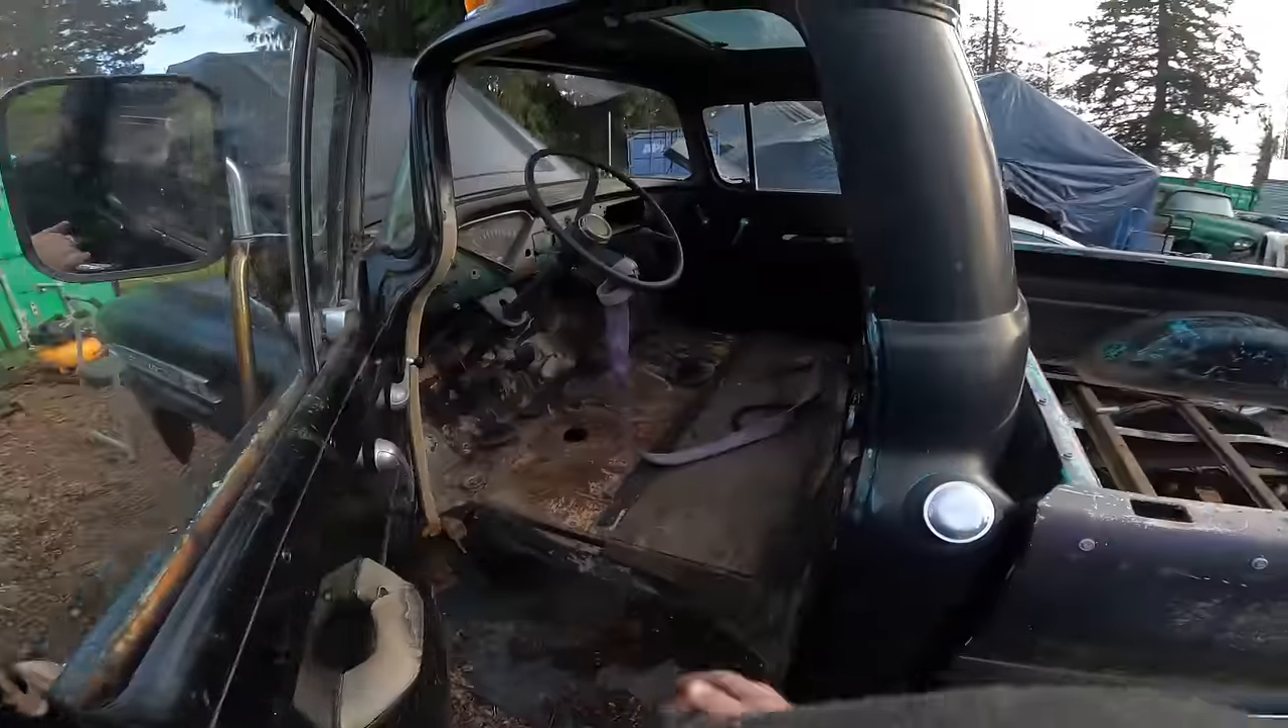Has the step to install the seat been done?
No.